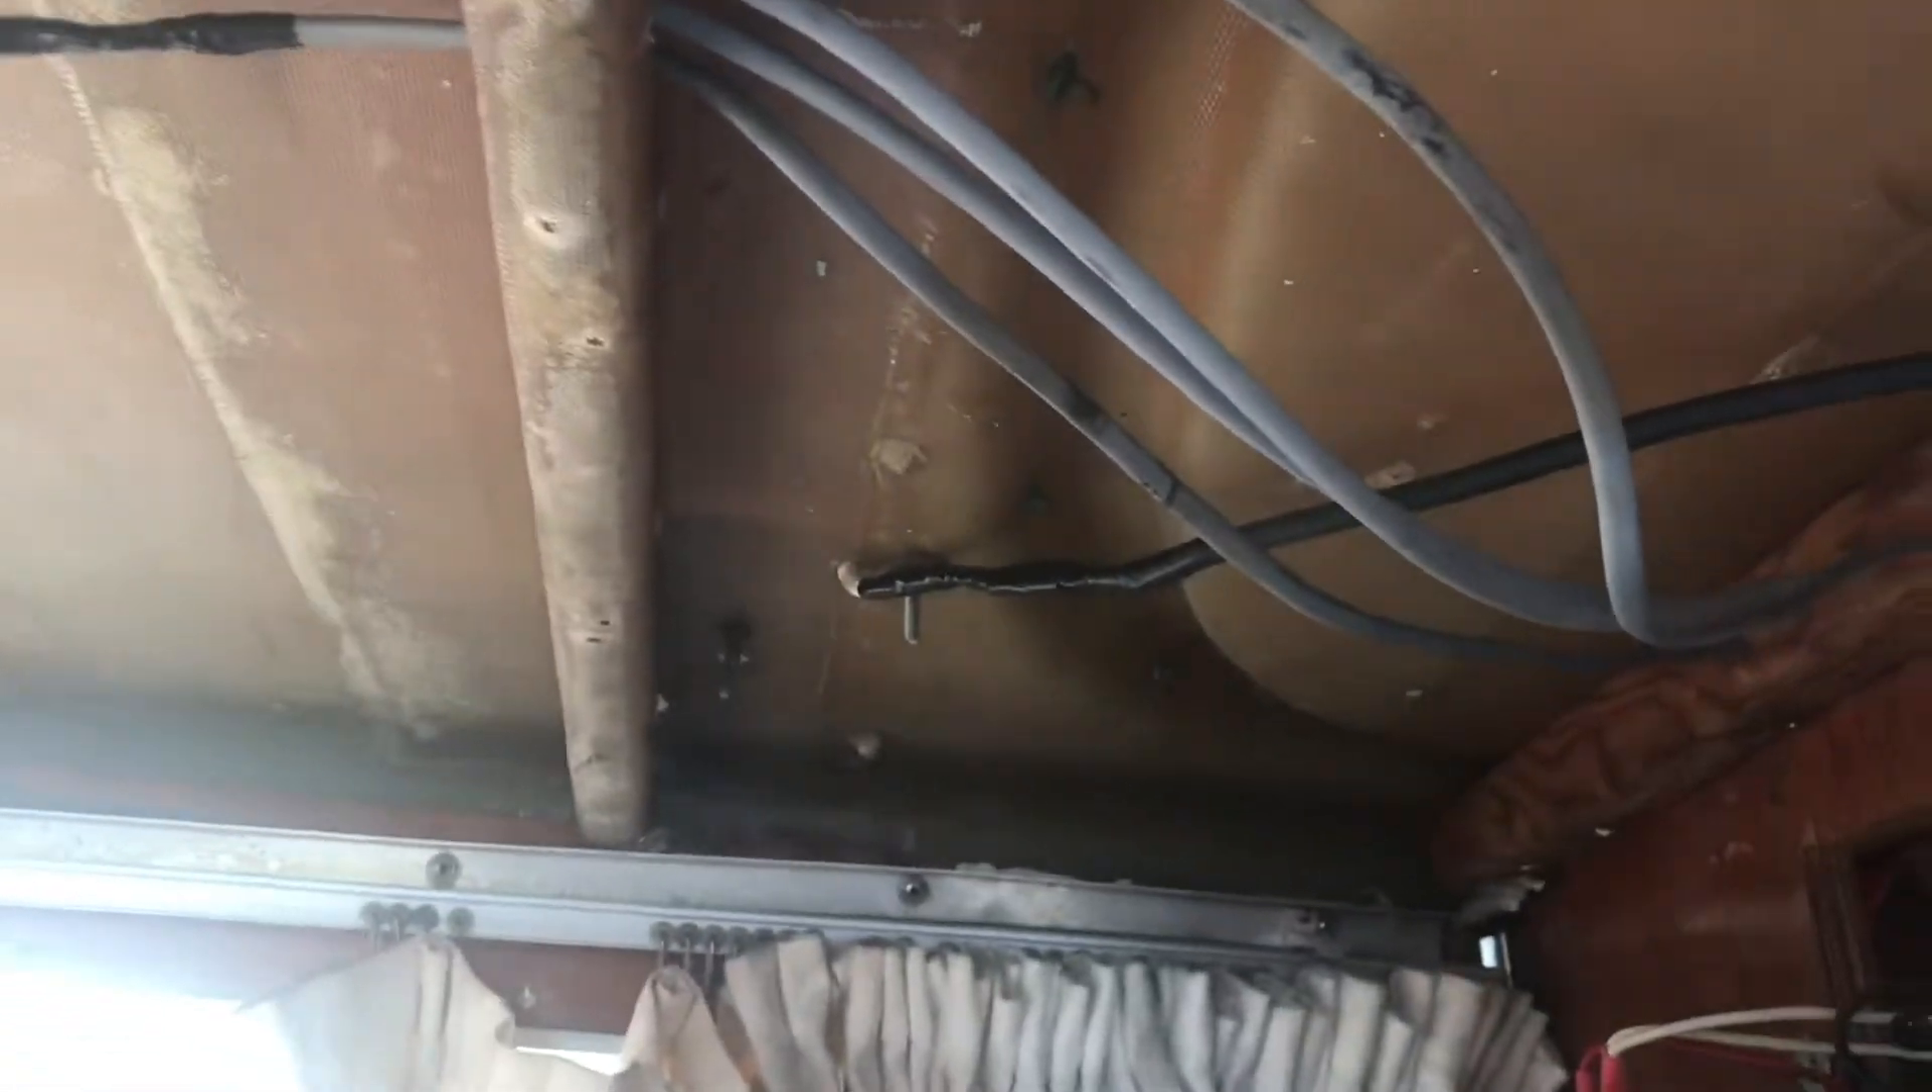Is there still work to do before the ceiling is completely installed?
Yes.